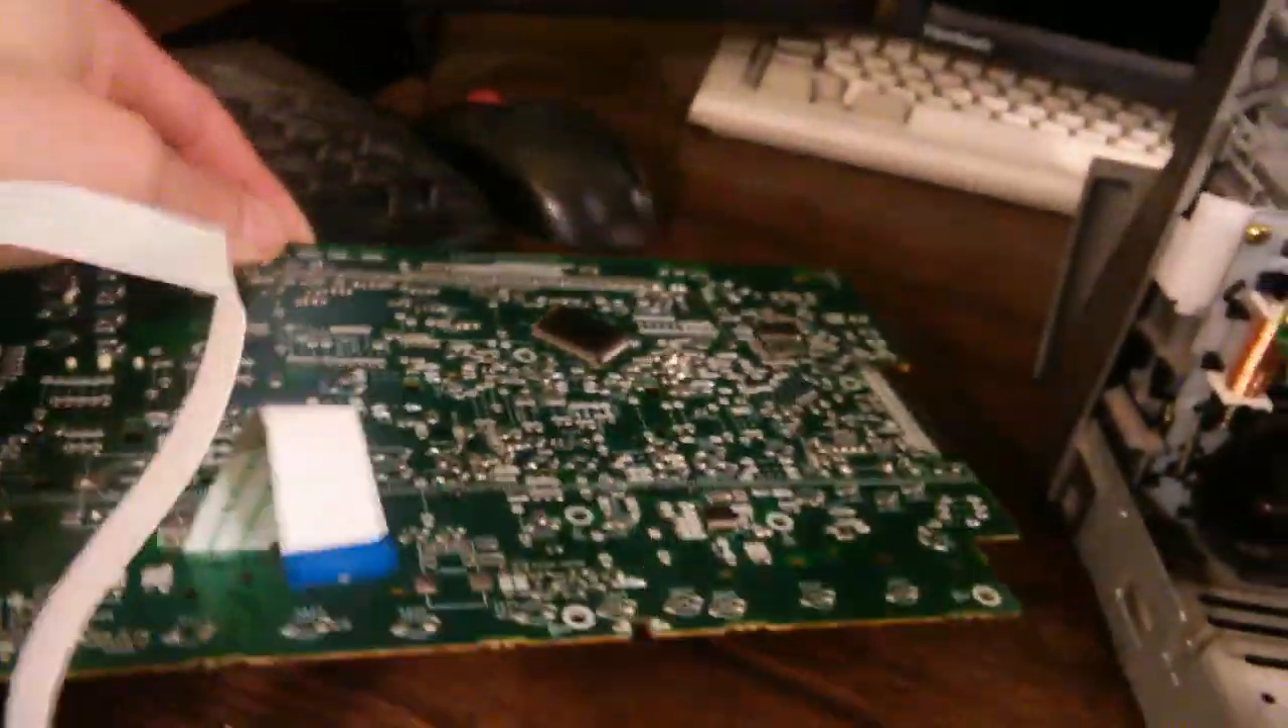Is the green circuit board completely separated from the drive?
Yes.